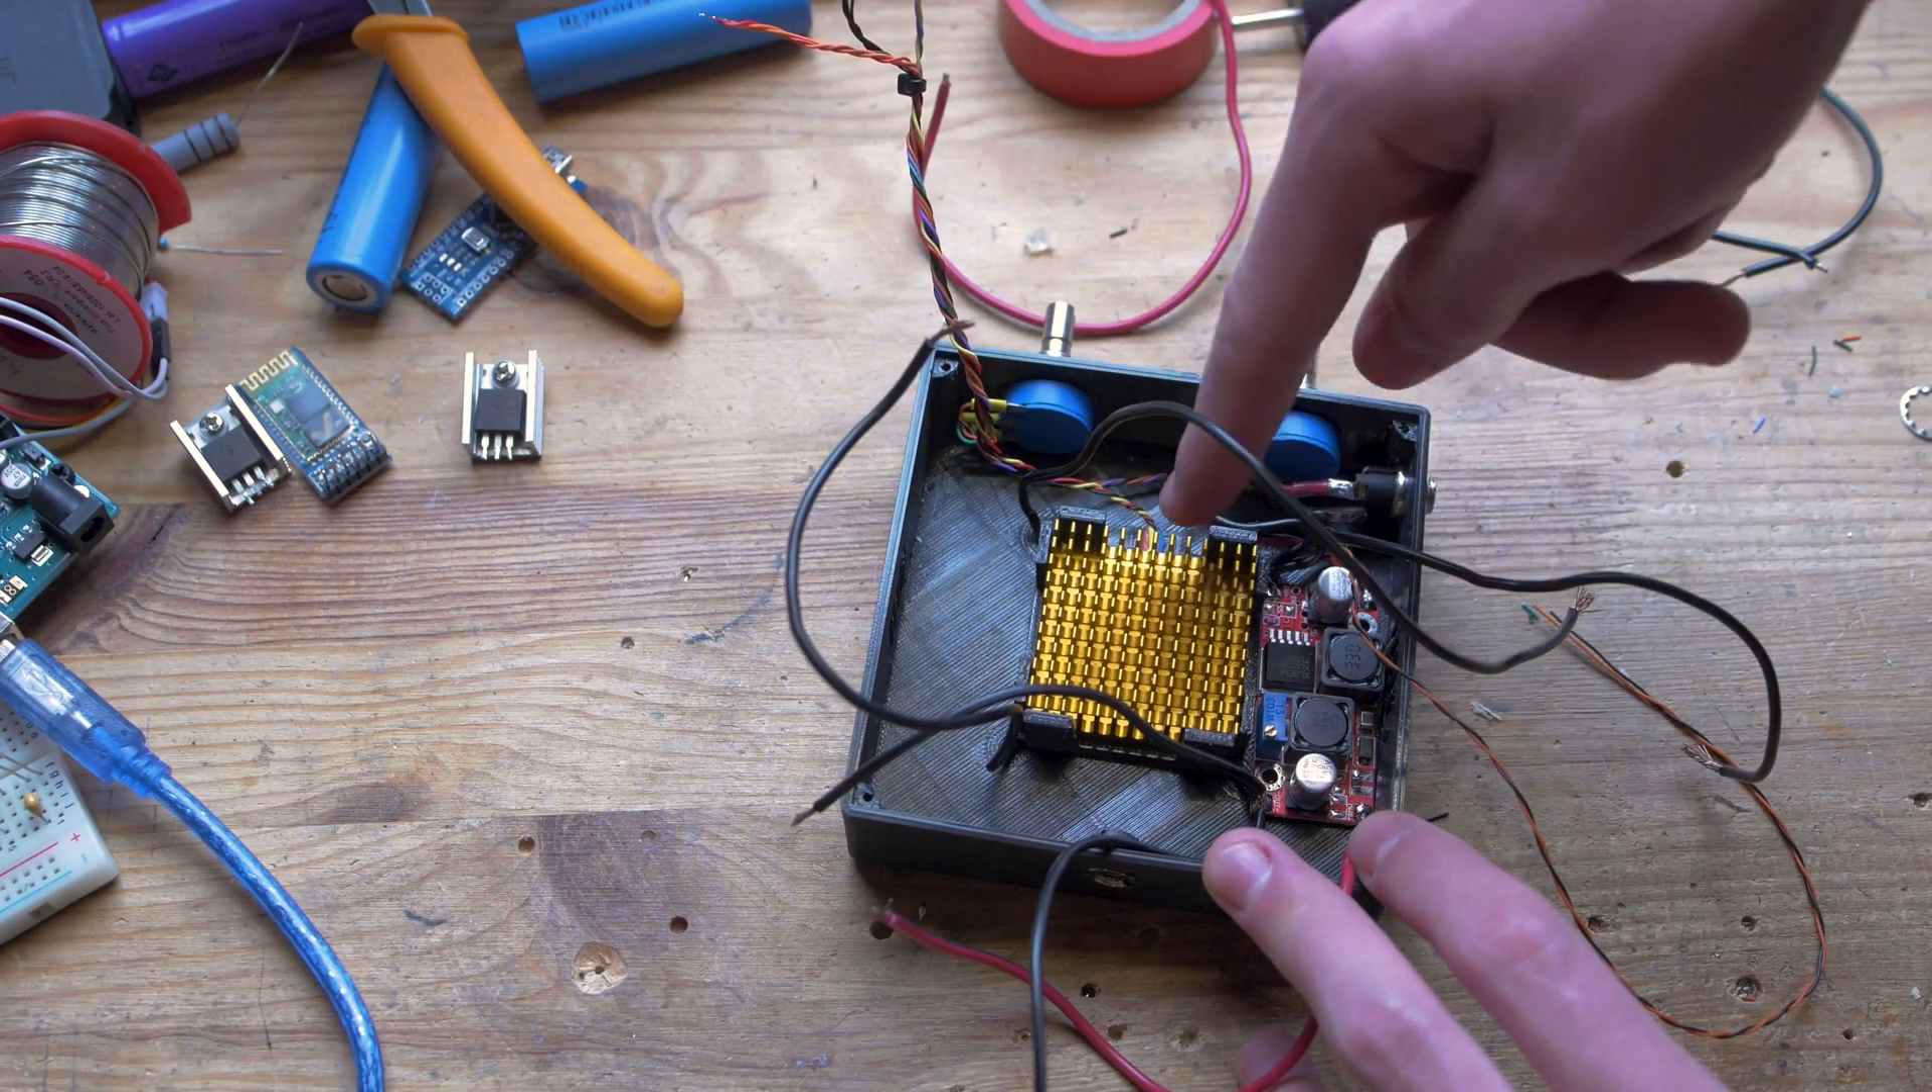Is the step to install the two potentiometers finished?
Yes.